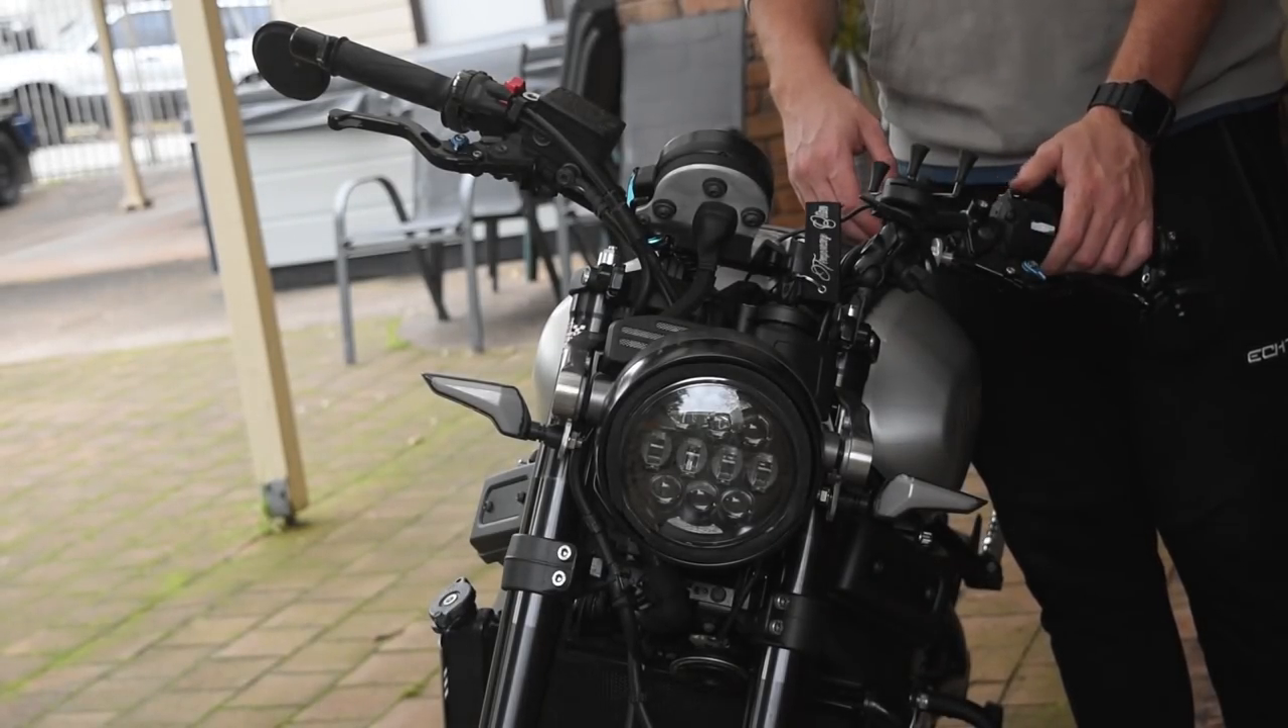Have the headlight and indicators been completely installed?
Yes.